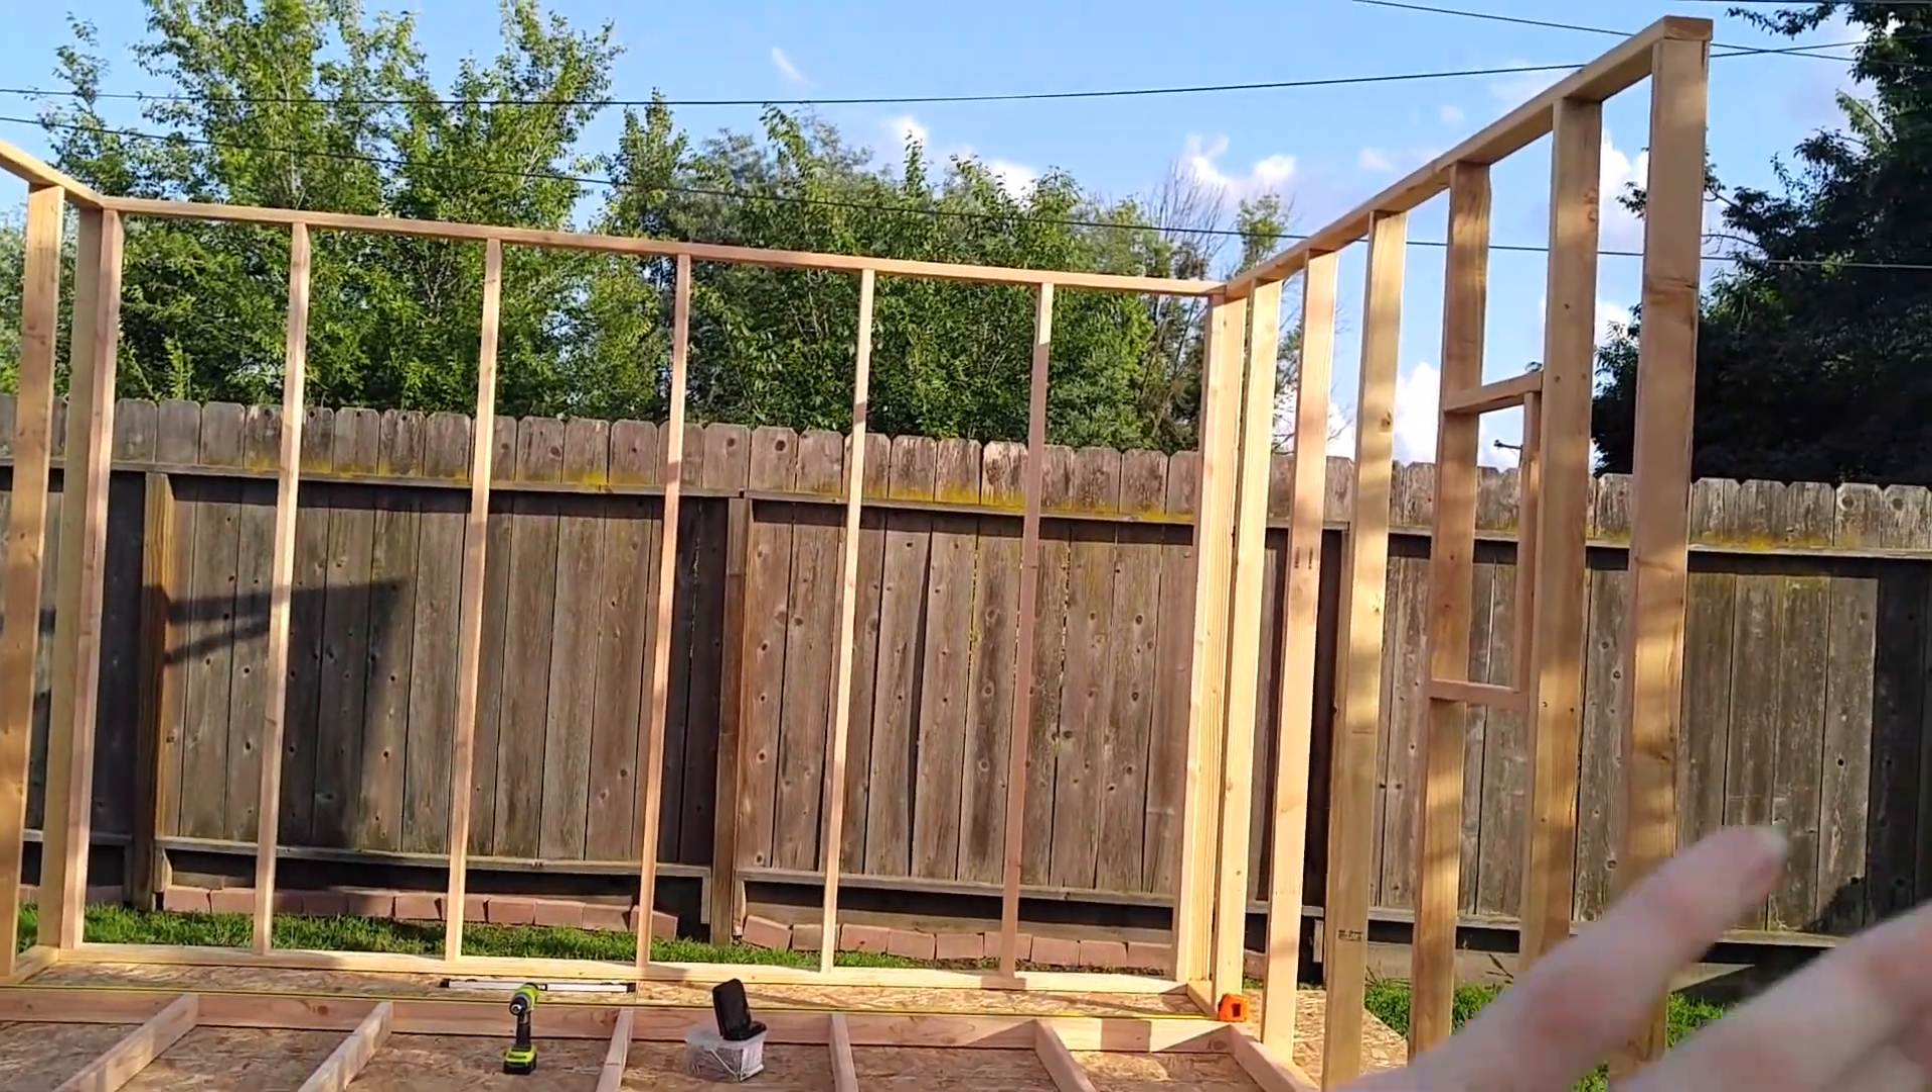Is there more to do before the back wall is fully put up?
No.